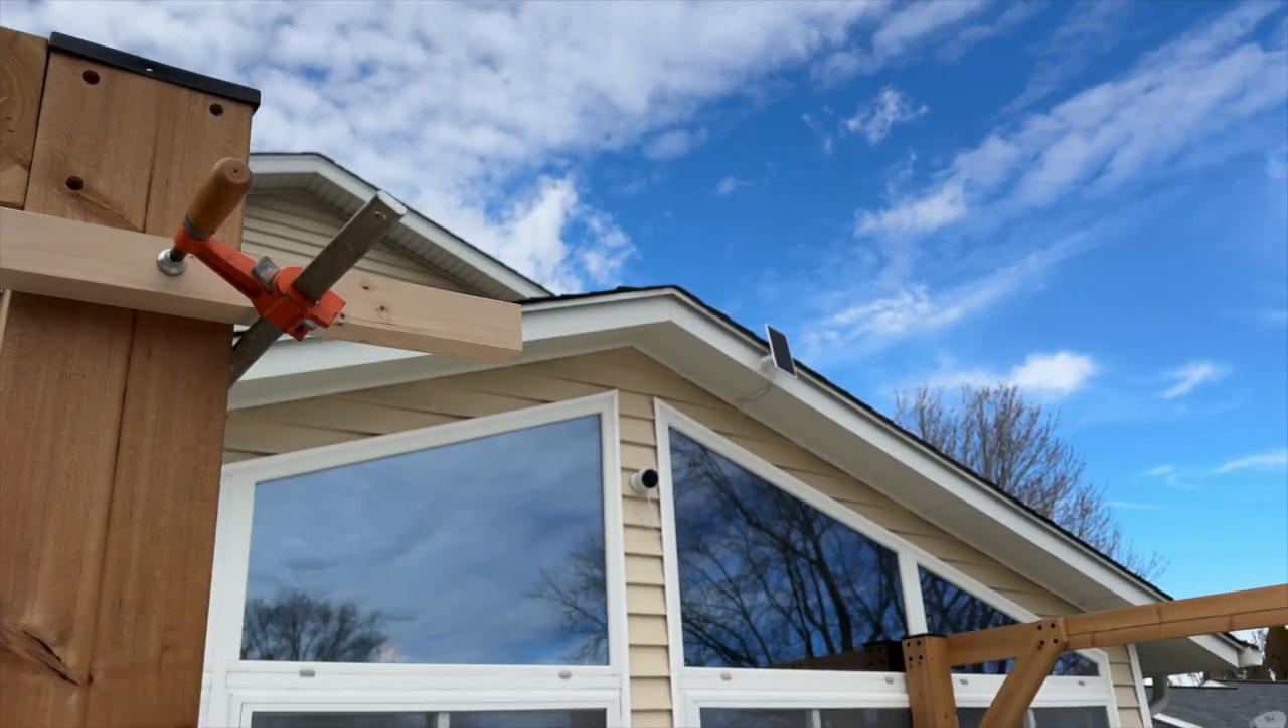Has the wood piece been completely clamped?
Yes.